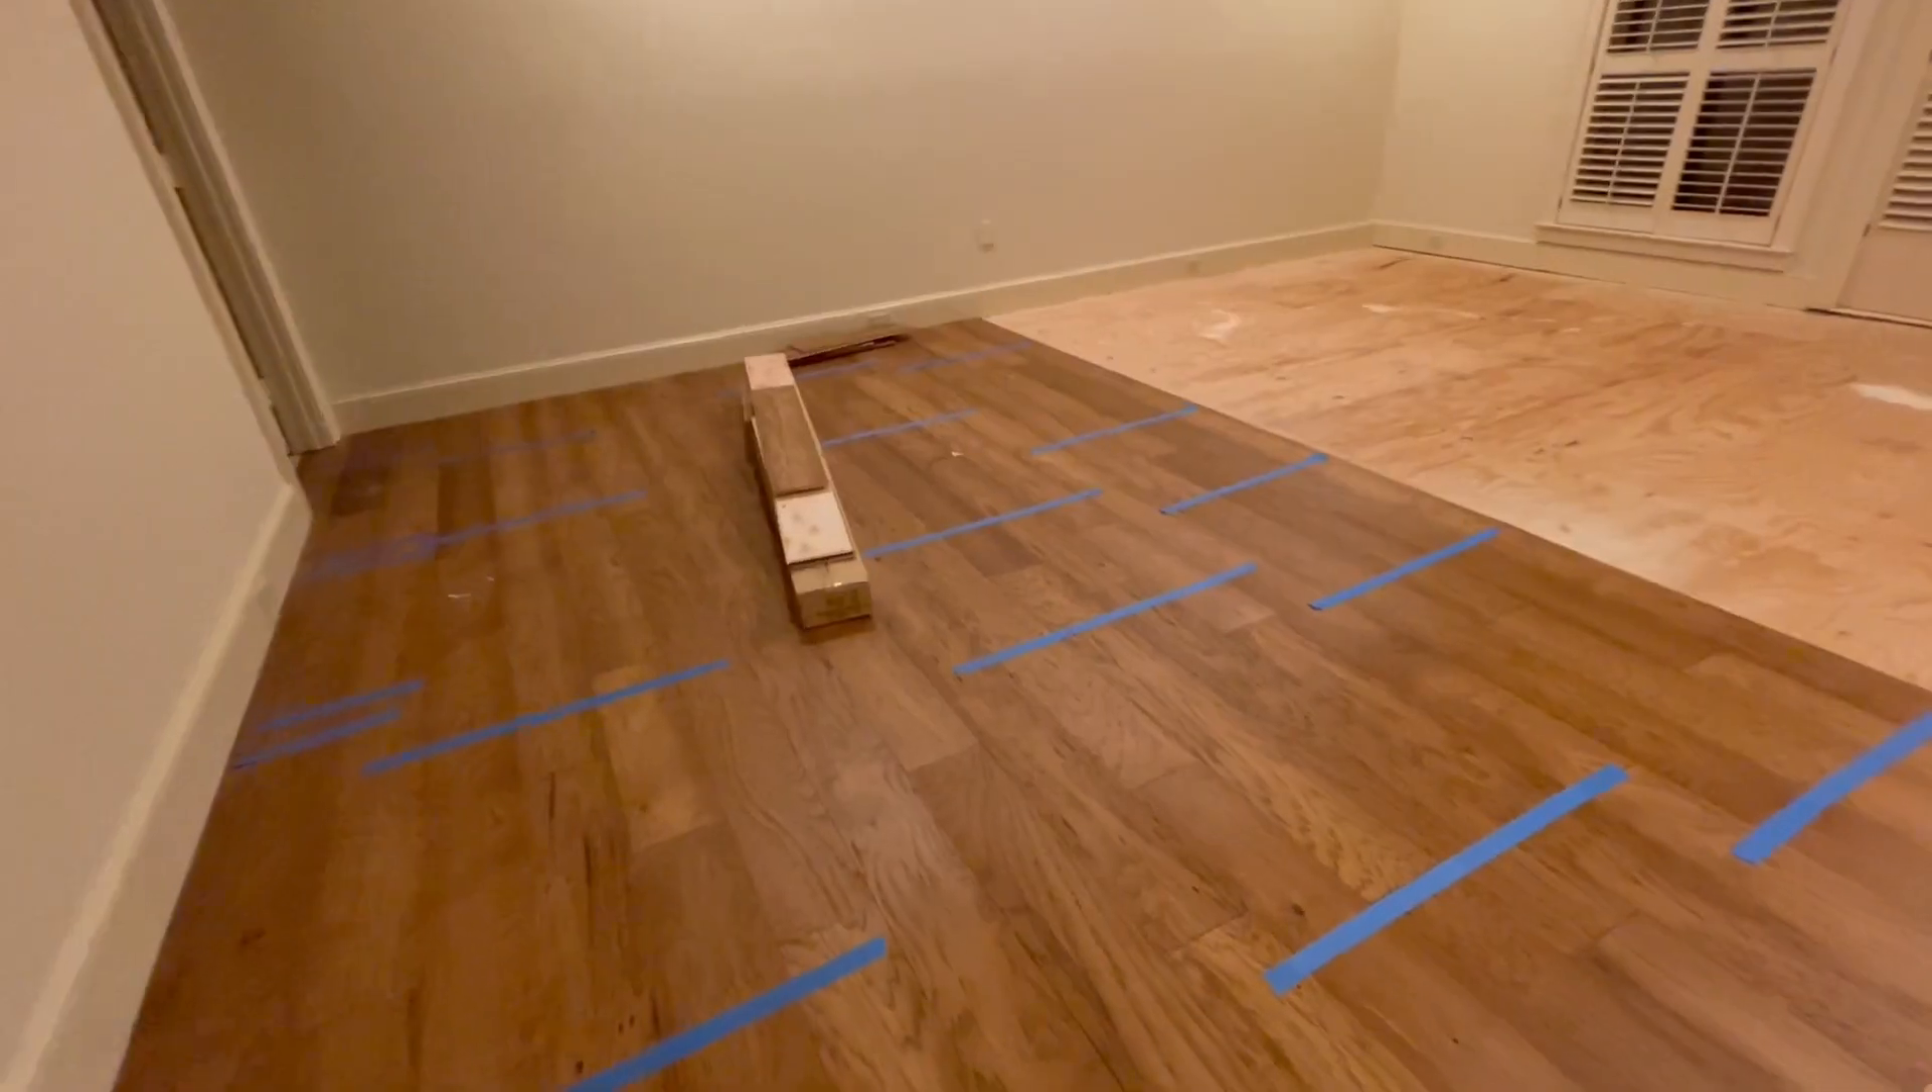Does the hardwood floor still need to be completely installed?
Yes.